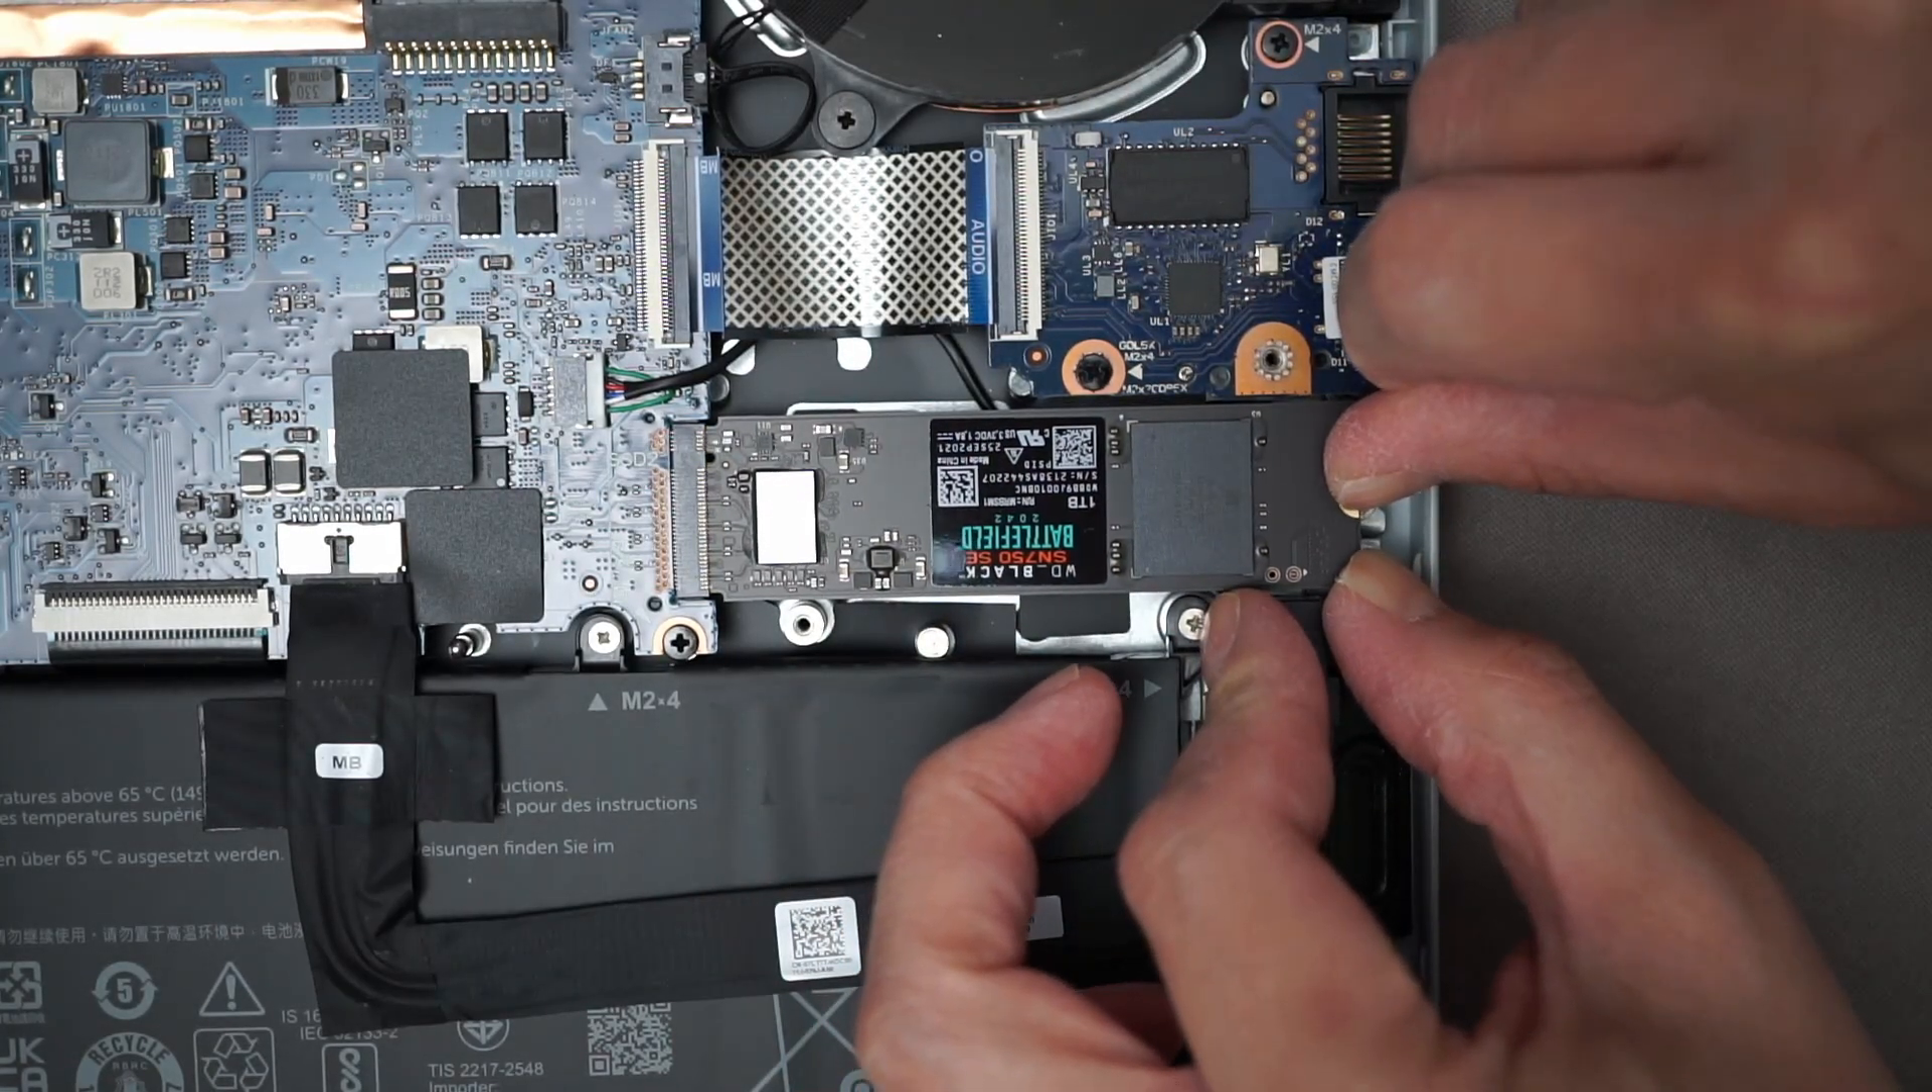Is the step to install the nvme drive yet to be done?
Yes.